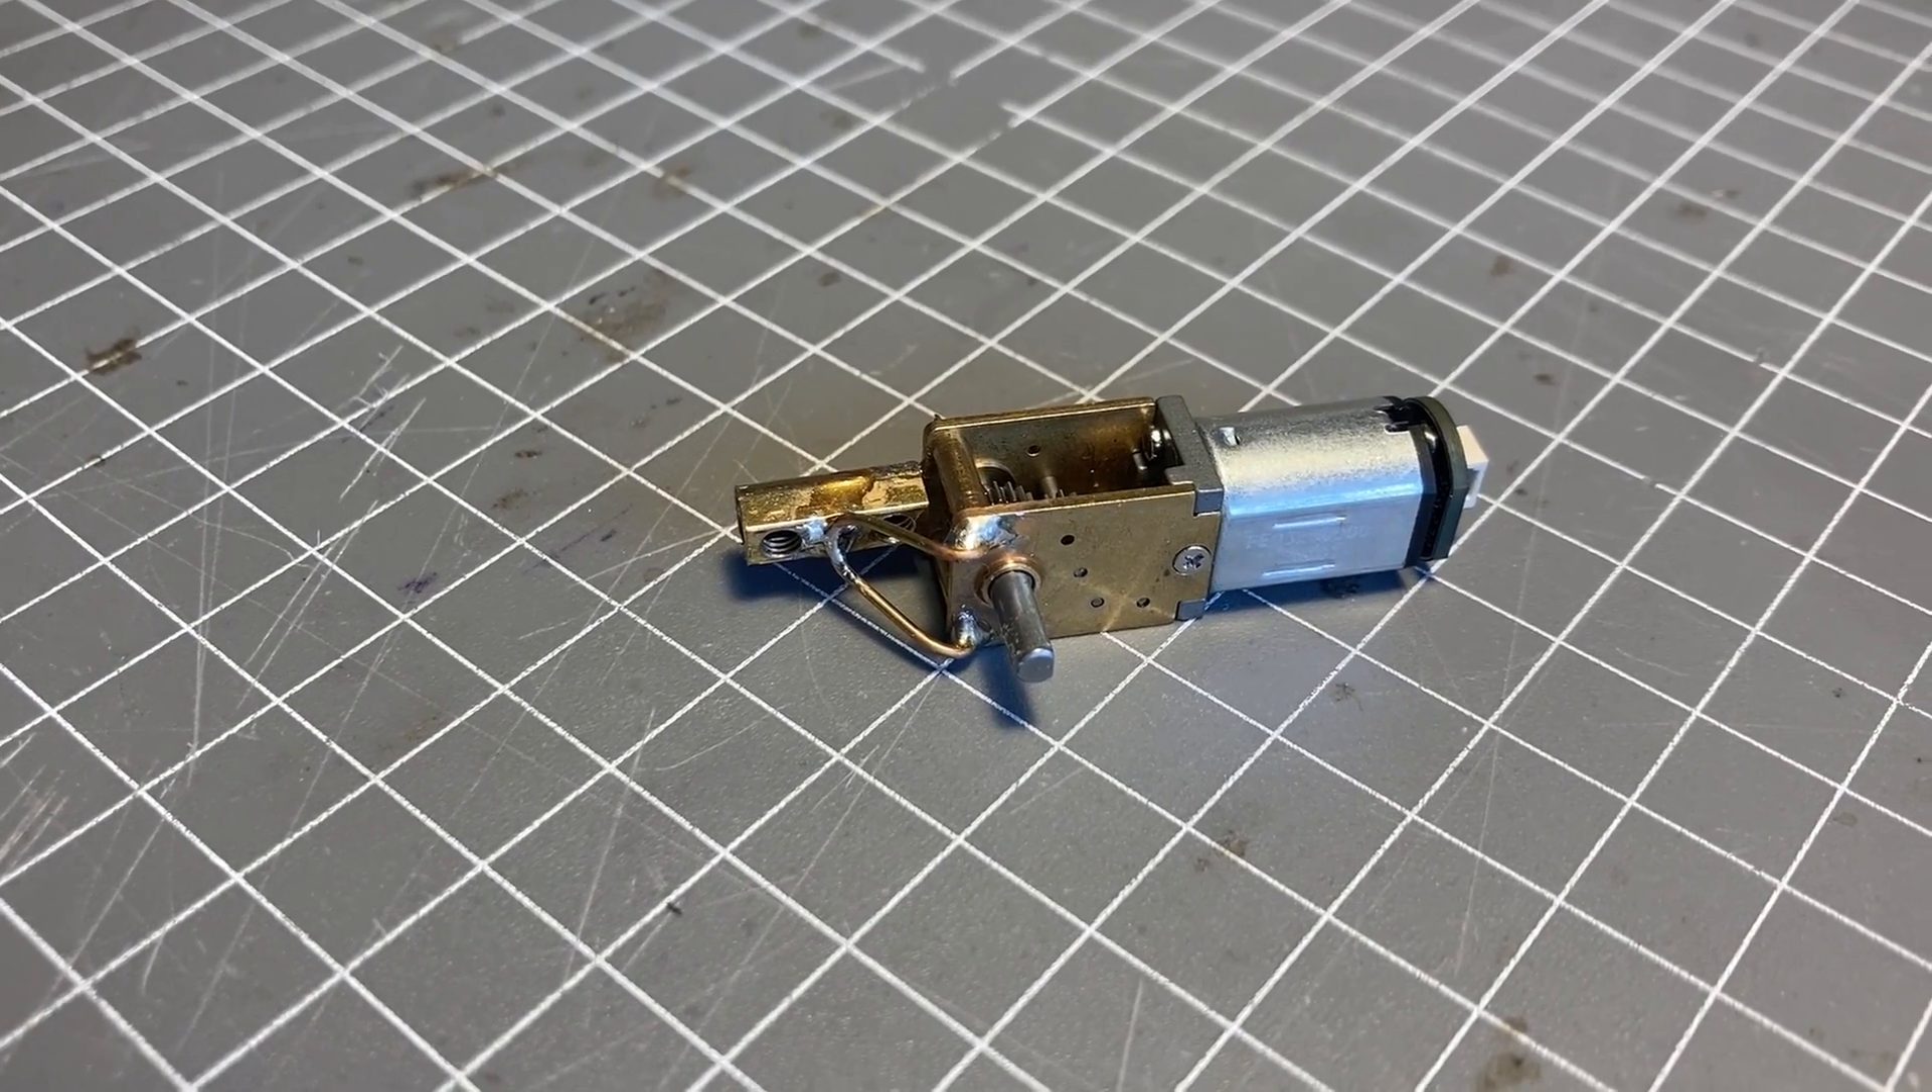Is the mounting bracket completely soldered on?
Yes.